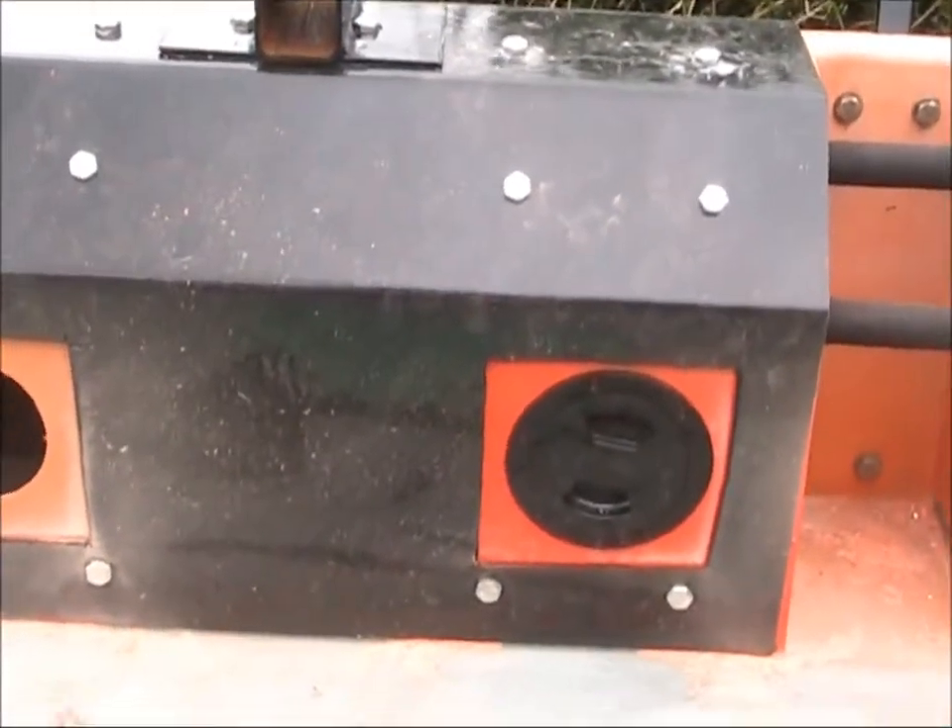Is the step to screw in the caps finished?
No.